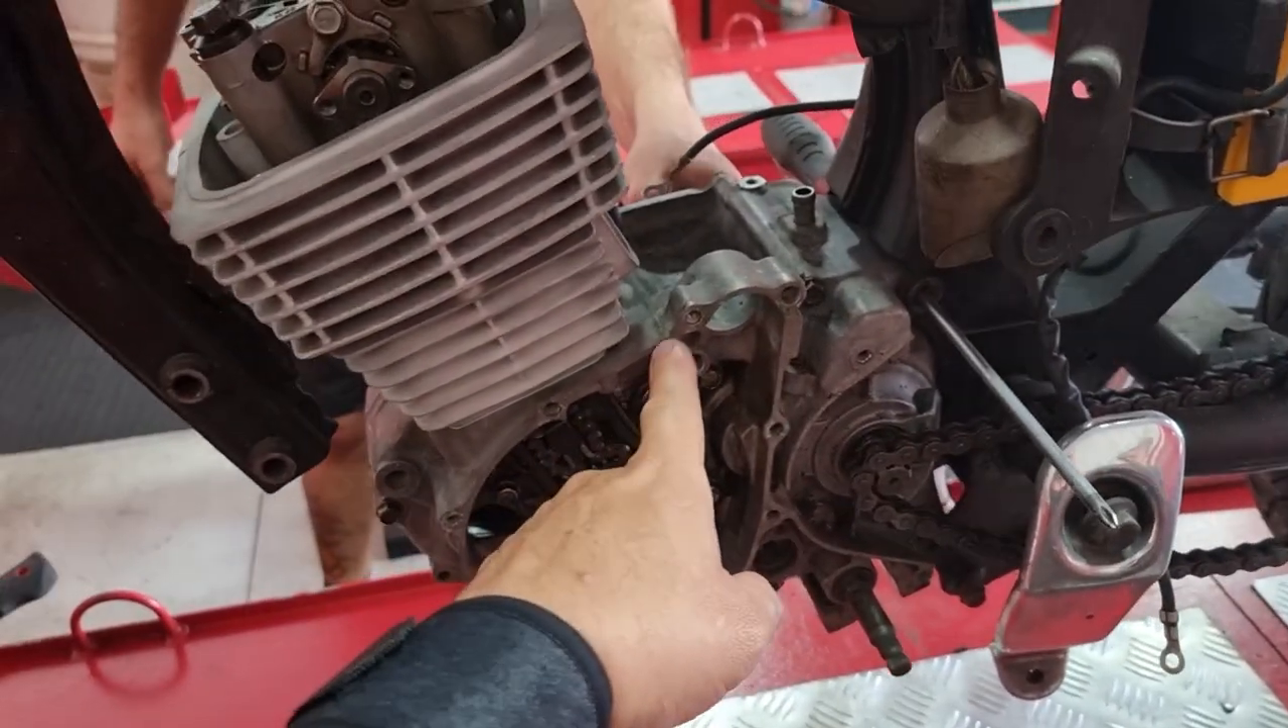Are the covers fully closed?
No.